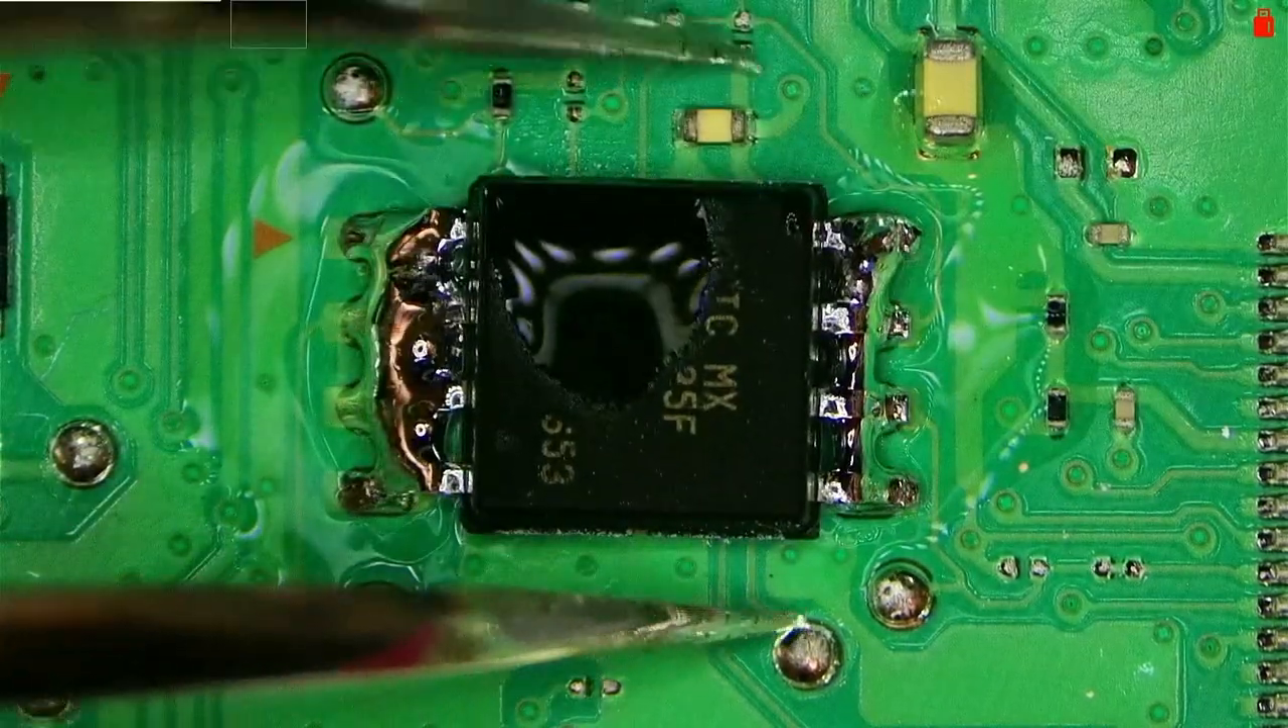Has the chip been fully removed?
No.